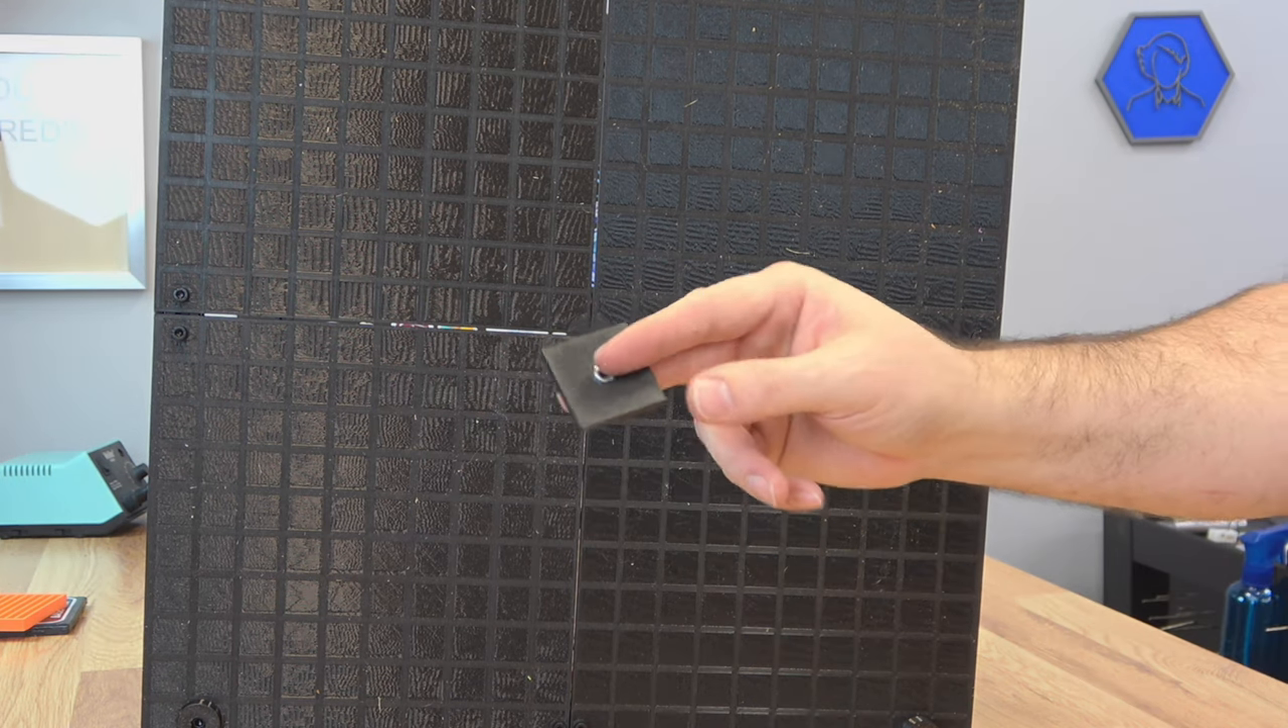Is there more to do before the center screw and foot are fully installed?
Yes.